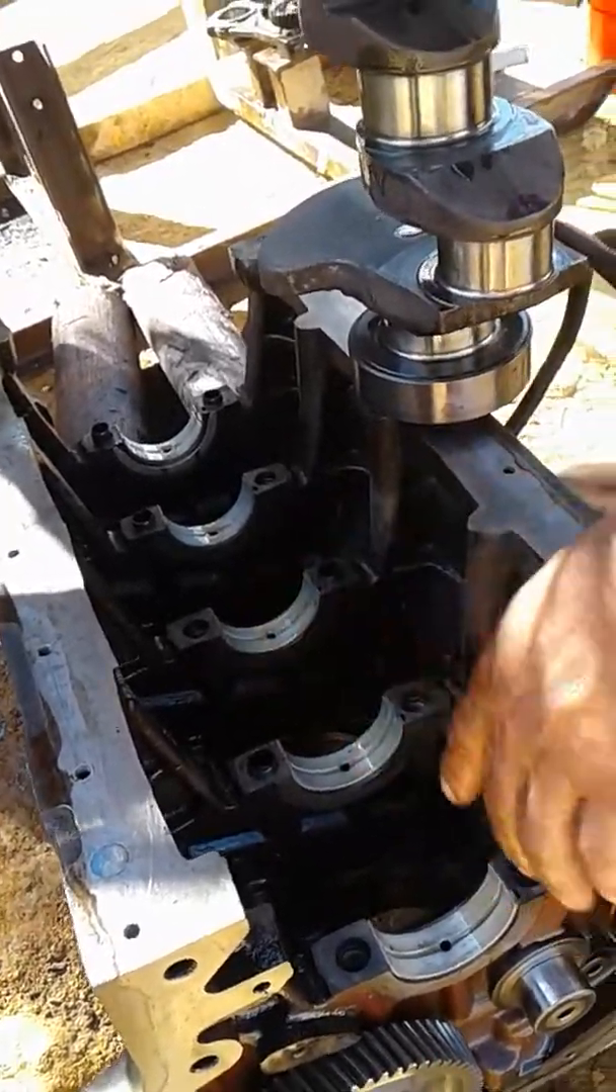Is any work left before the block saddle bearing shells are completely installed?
No.